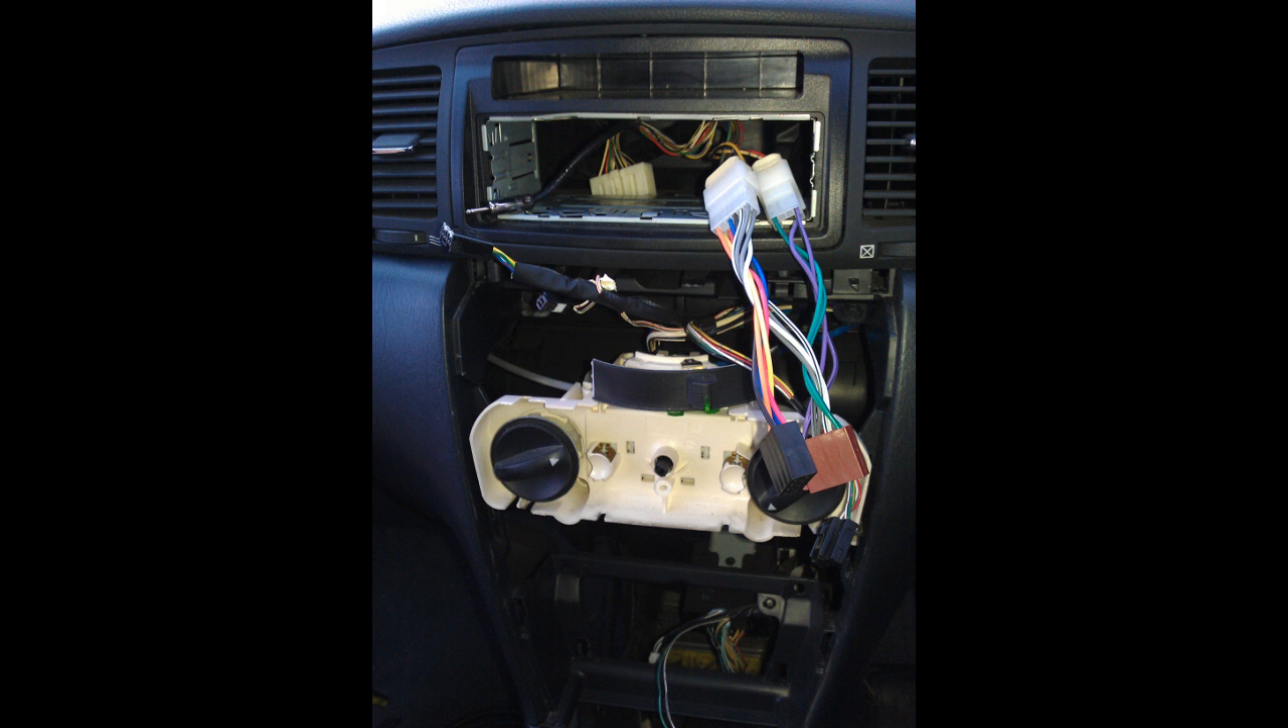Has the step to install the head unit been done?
No.